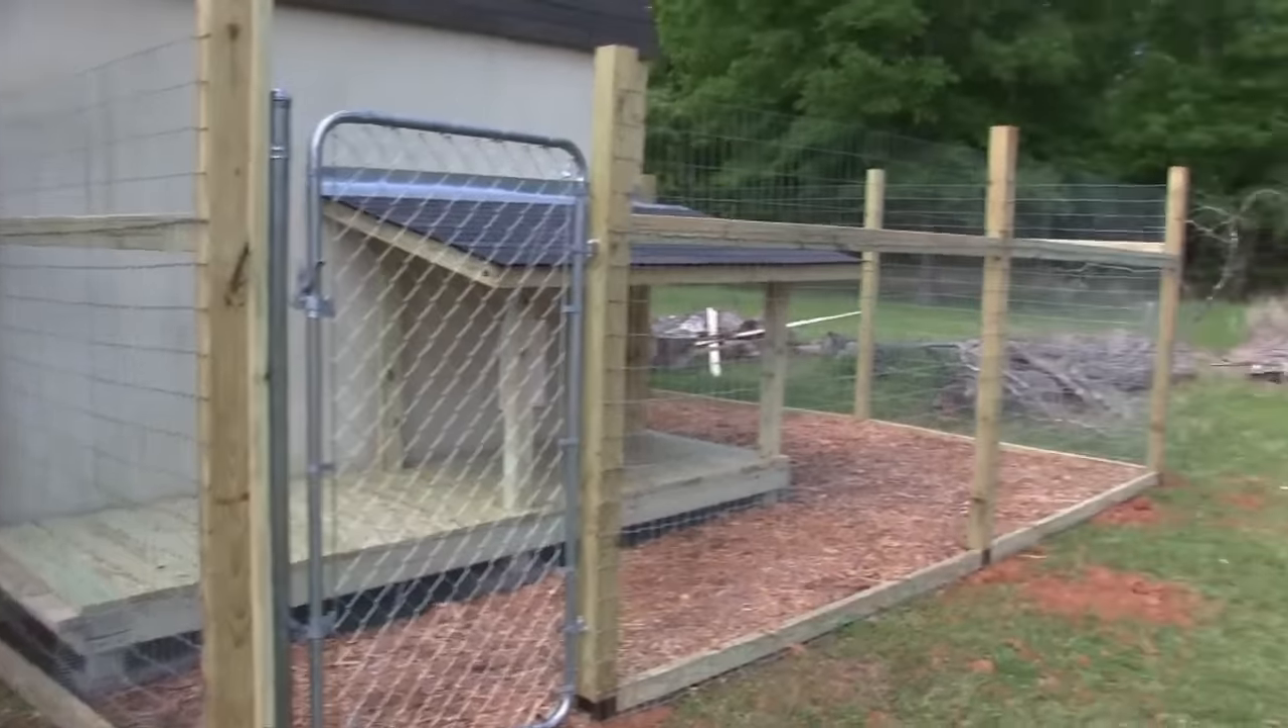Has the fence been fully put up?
Yes.